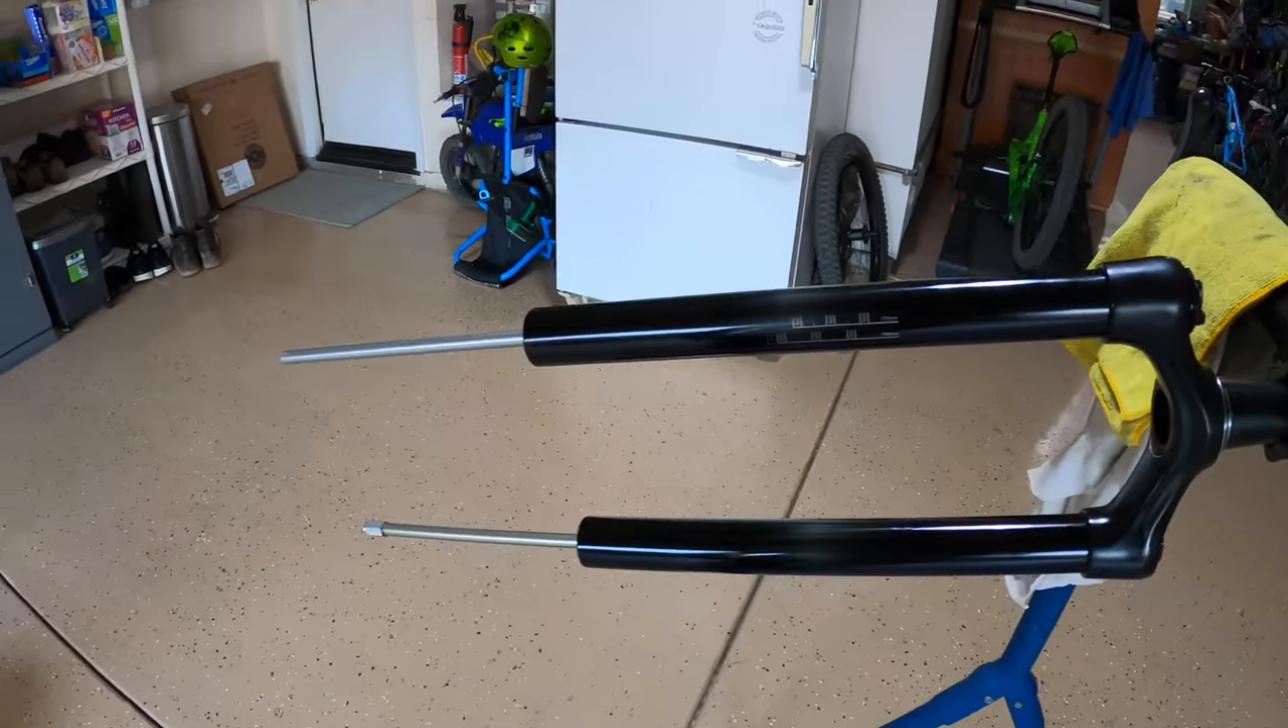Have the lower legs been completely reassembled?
No.